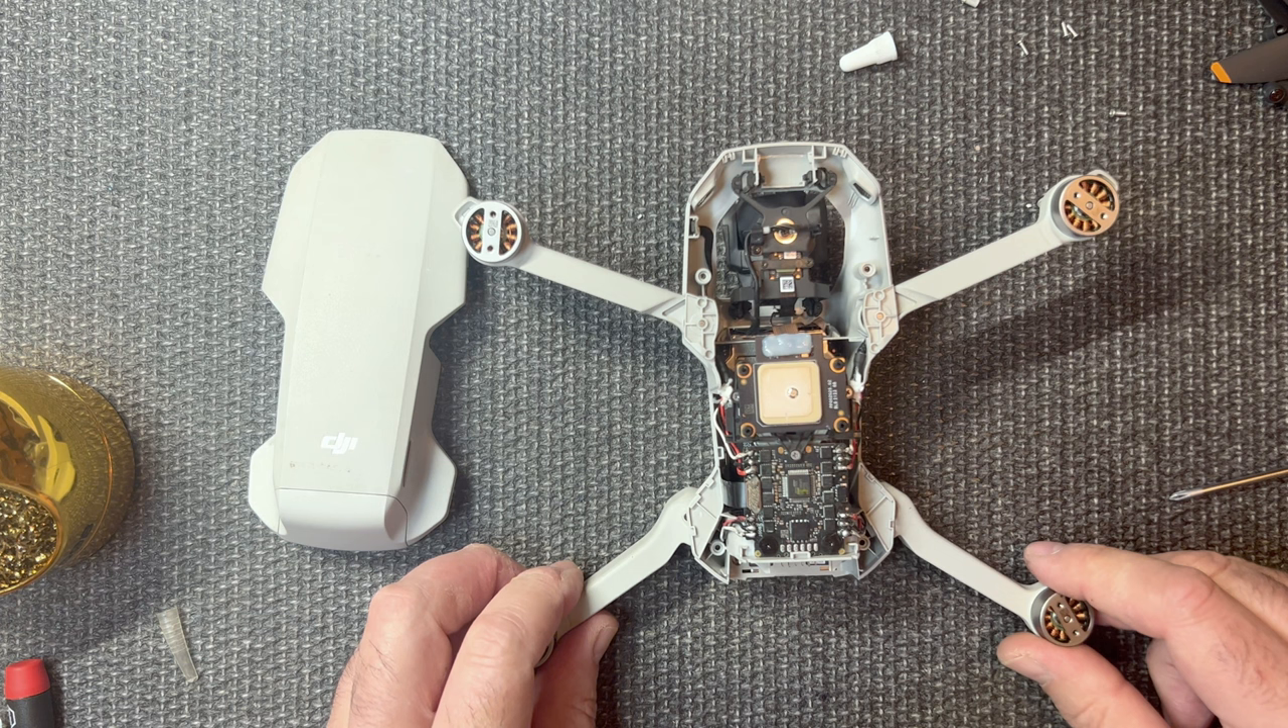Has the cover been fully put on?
No.